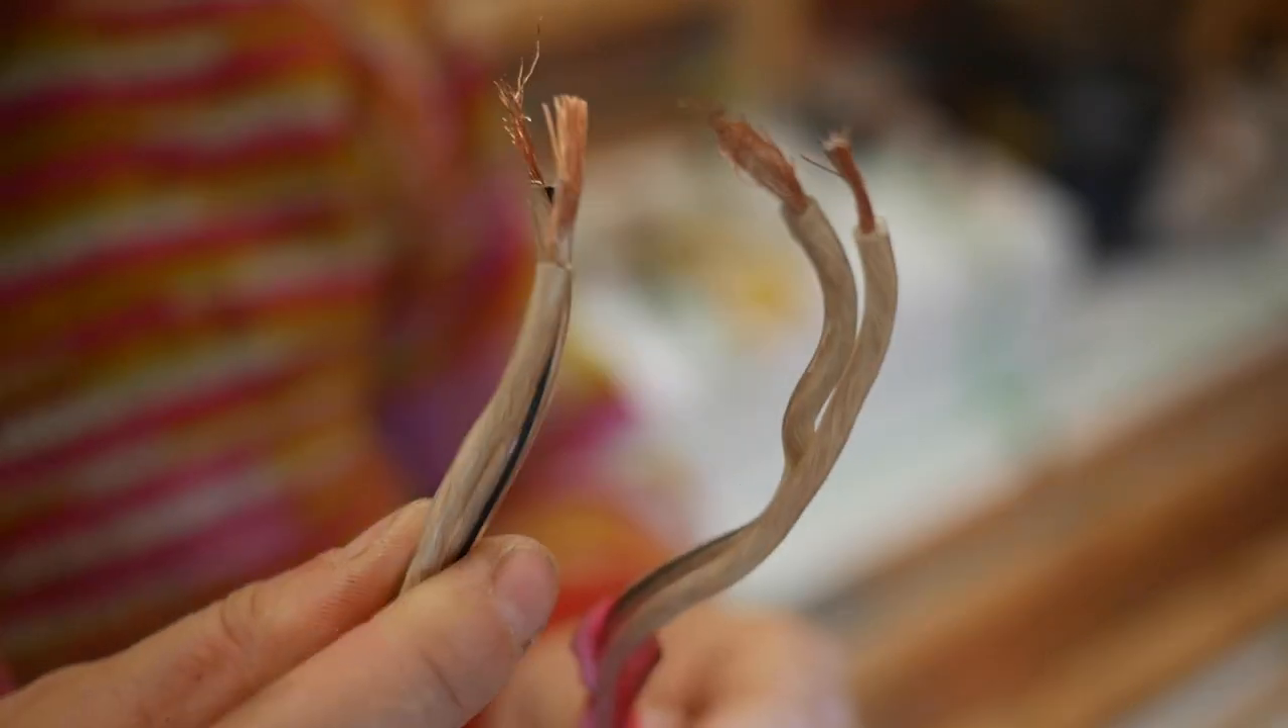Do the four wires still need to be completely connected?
Yes.